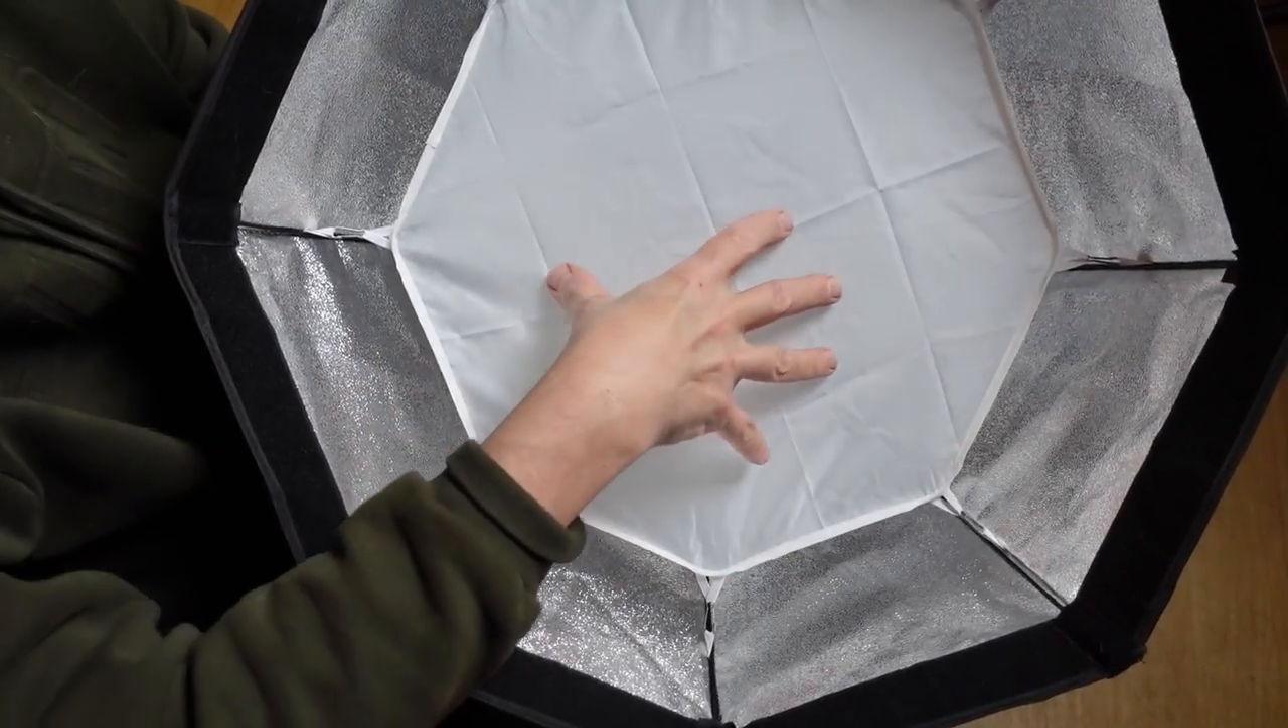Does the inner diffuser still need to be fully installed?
No.